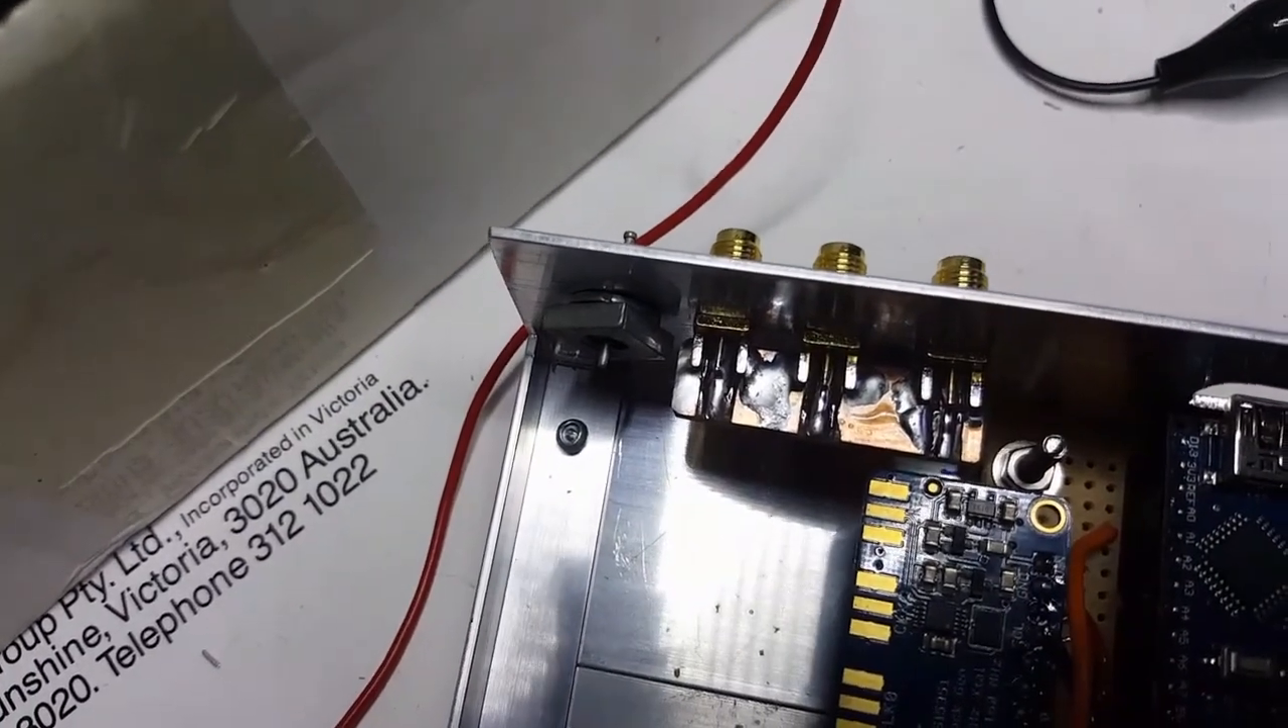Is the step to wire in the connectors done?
No.